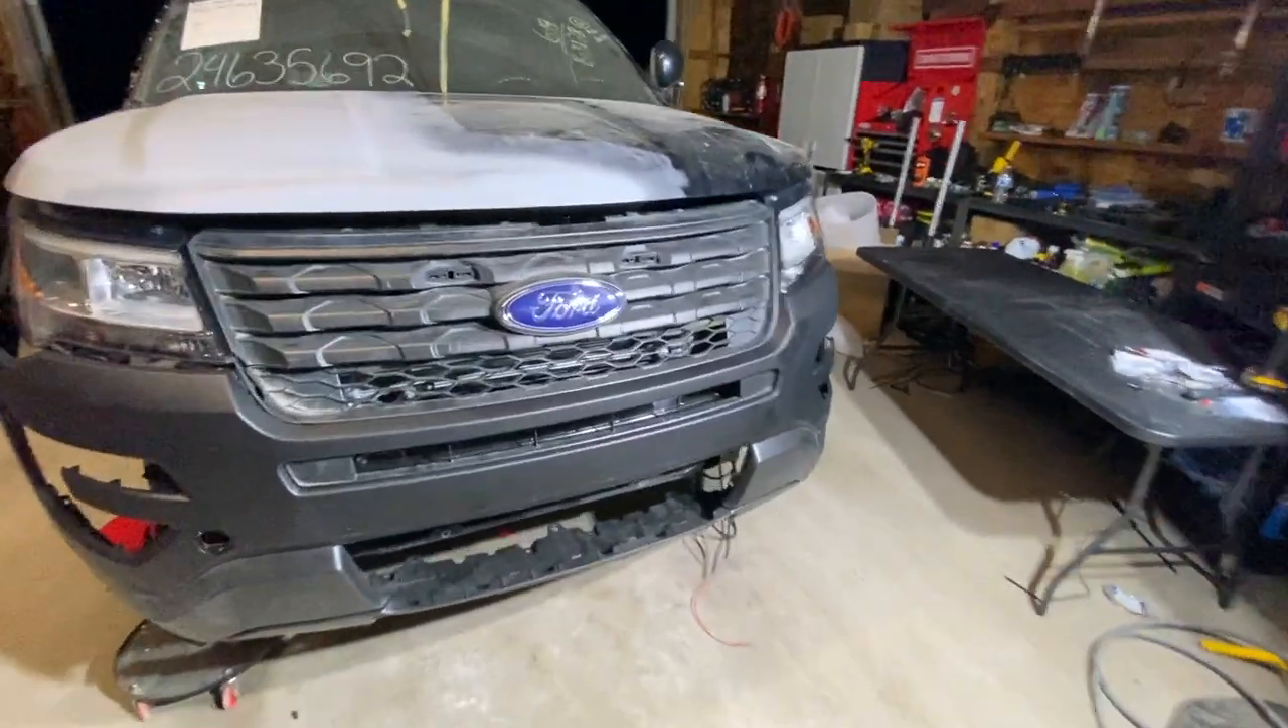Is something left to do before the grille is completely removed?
Yes.